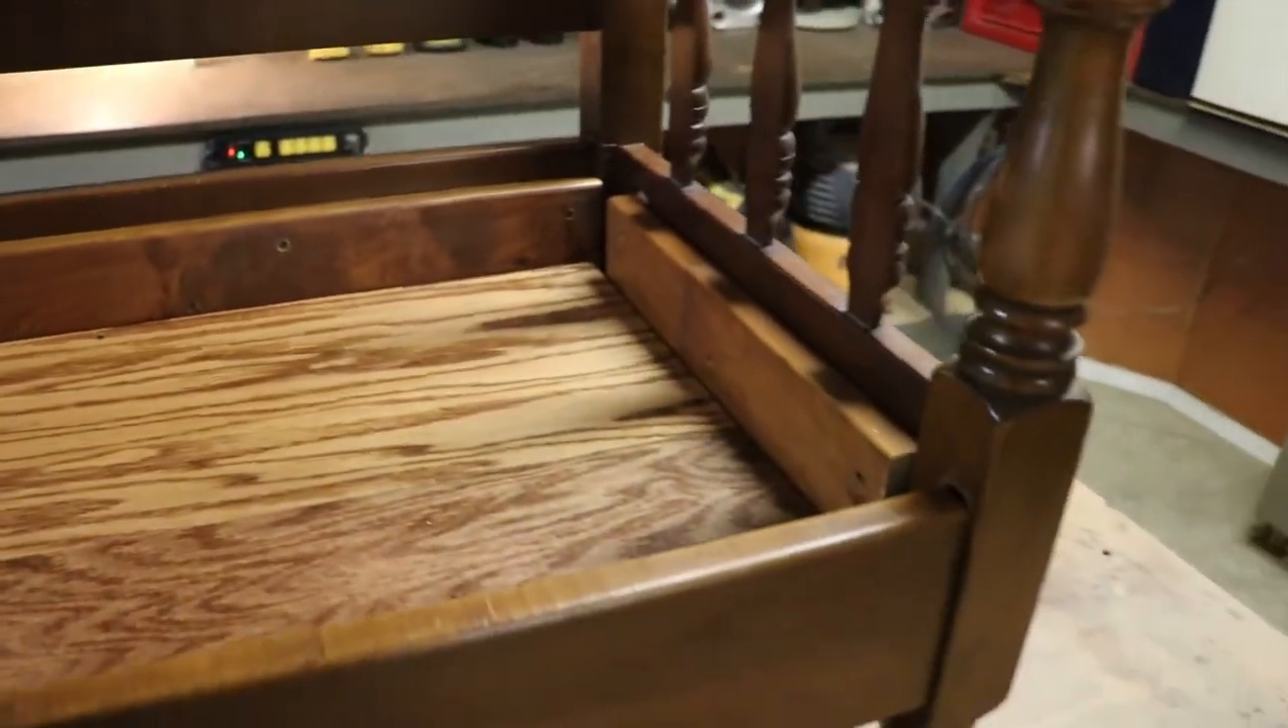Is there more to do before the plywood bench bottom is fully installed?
No.